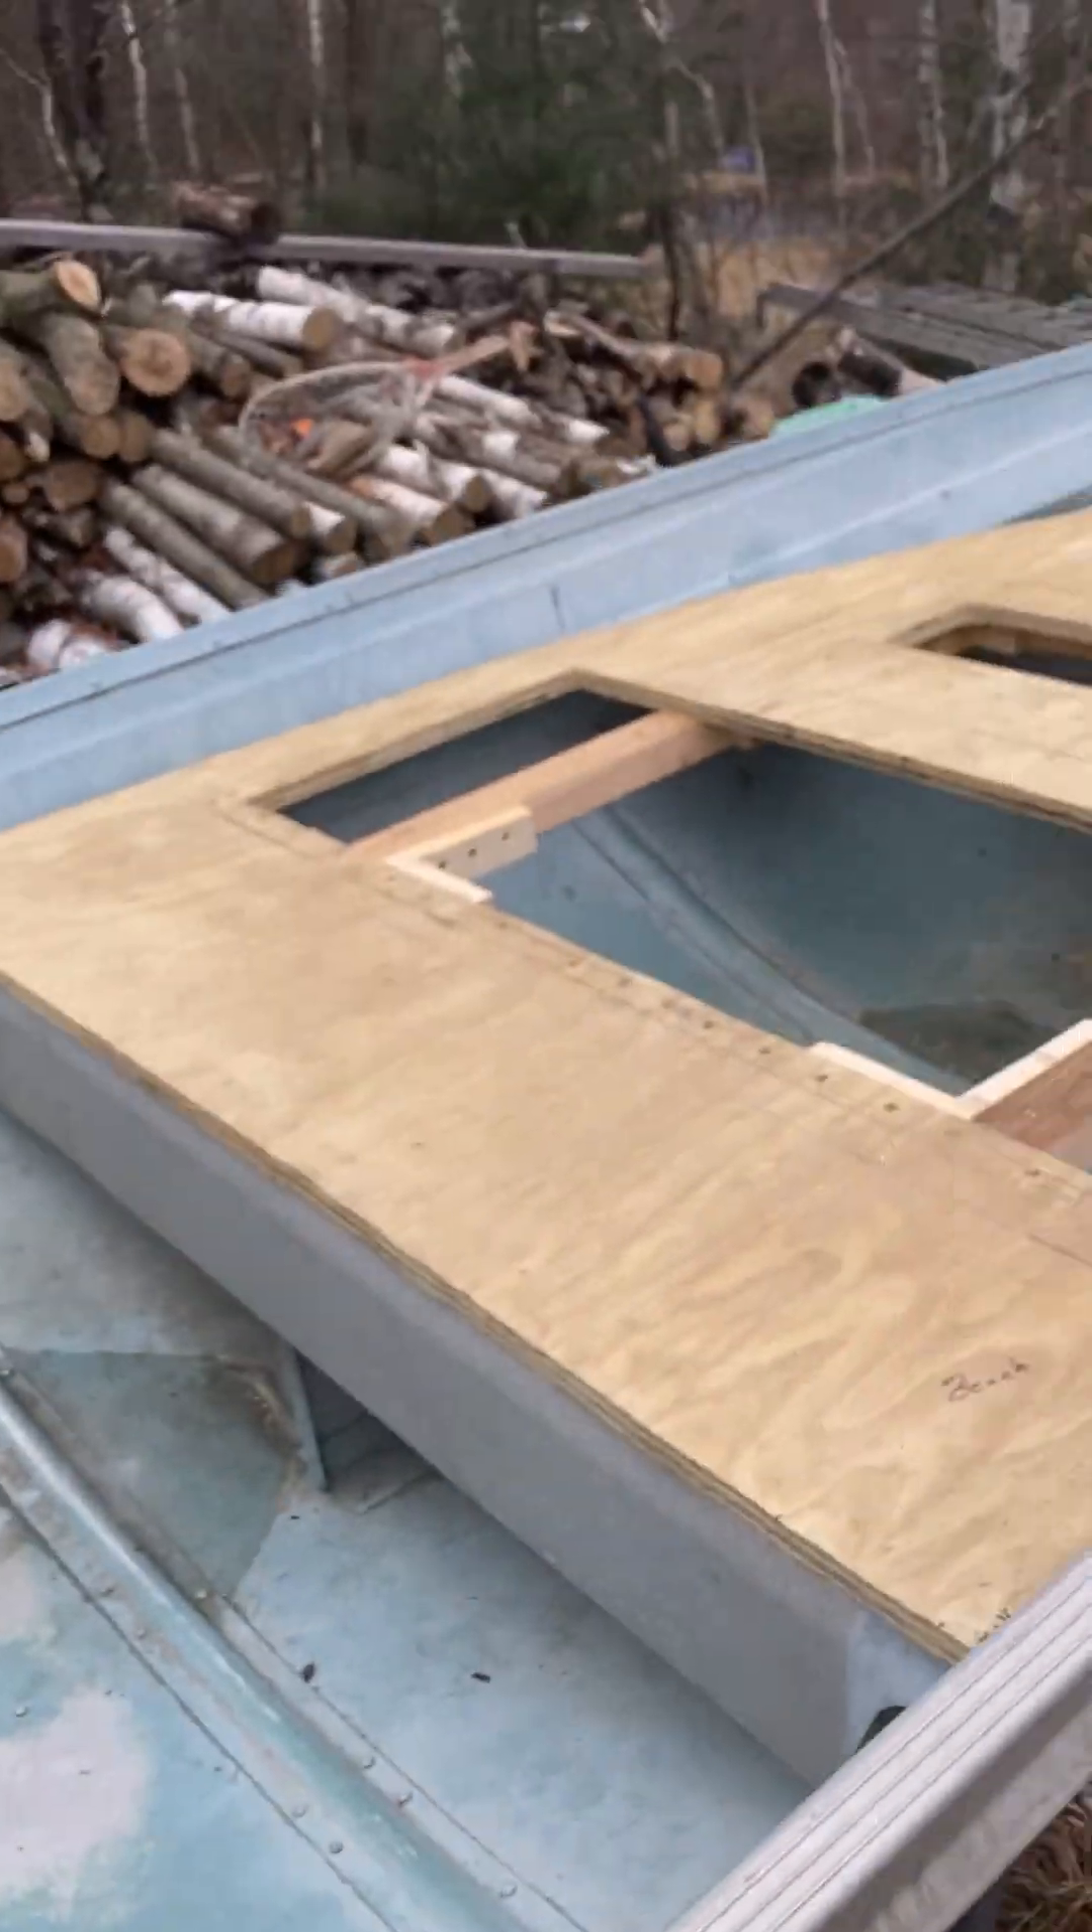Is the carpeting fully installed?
No.